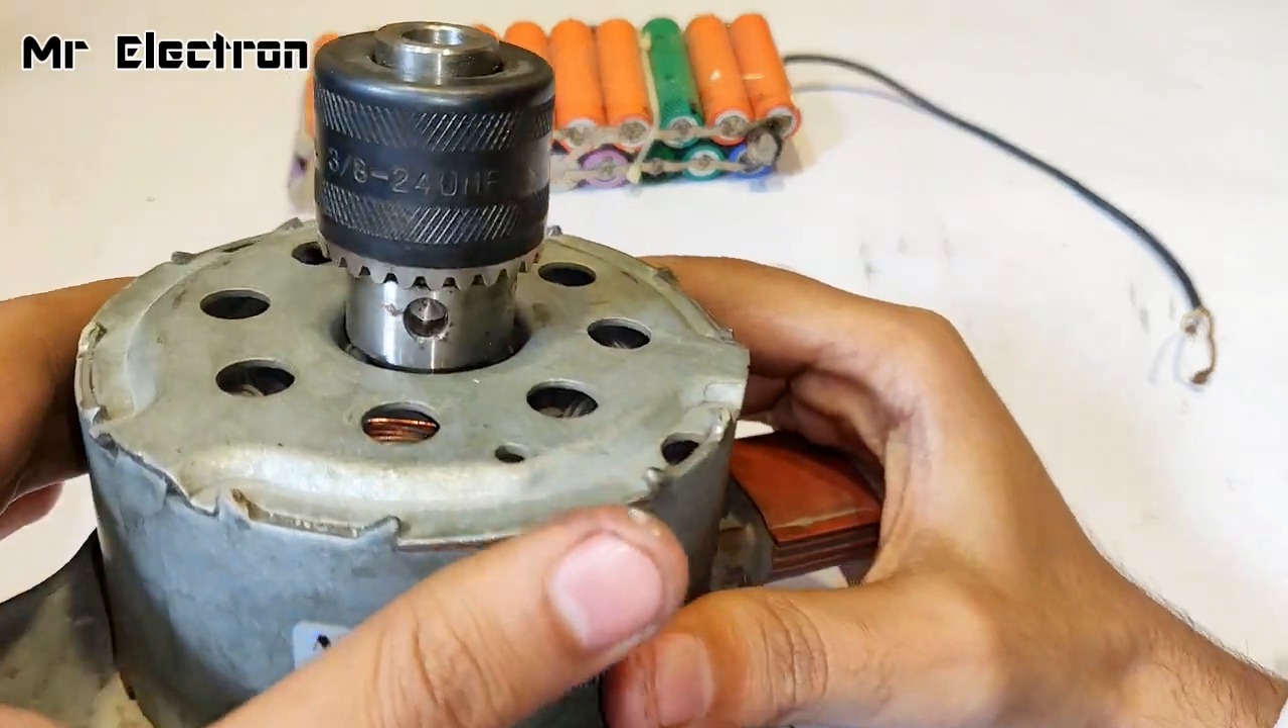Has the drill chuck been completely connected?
Yes.